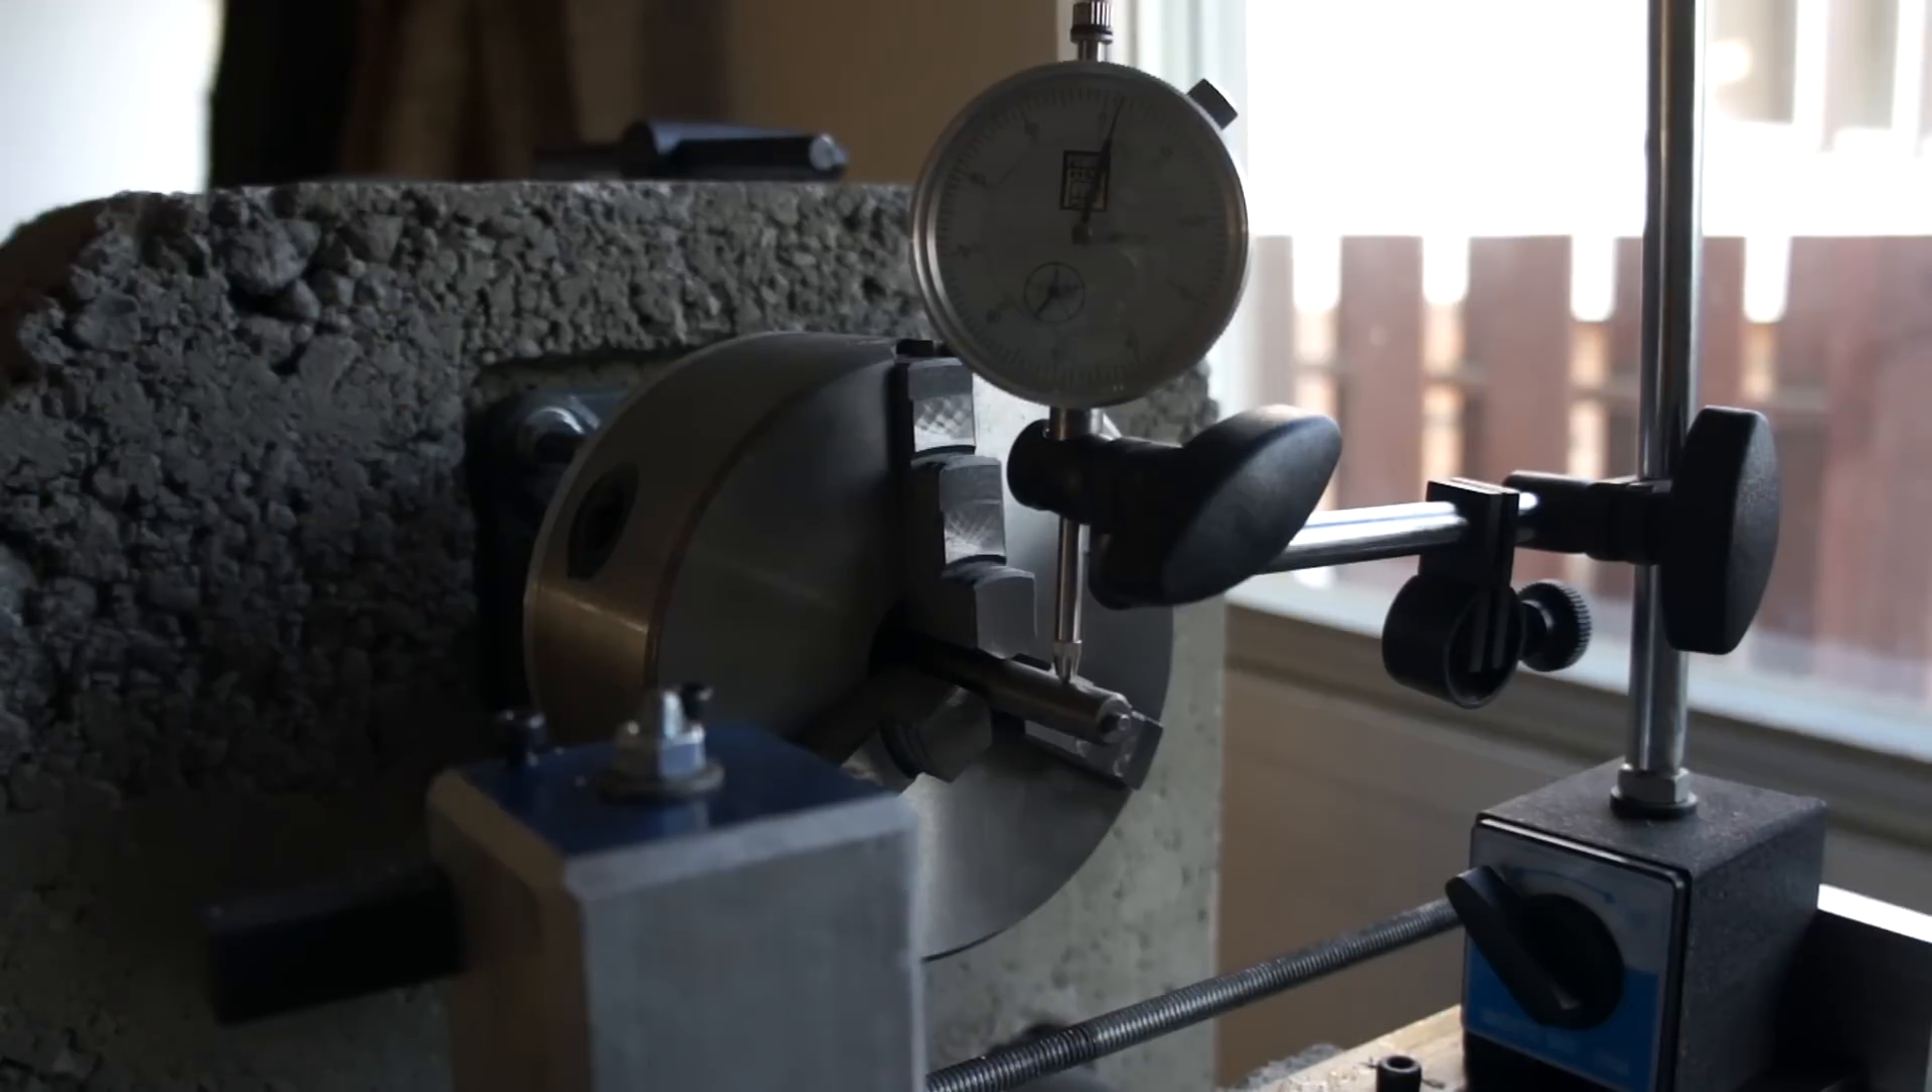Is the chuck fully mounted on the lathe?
Yes.